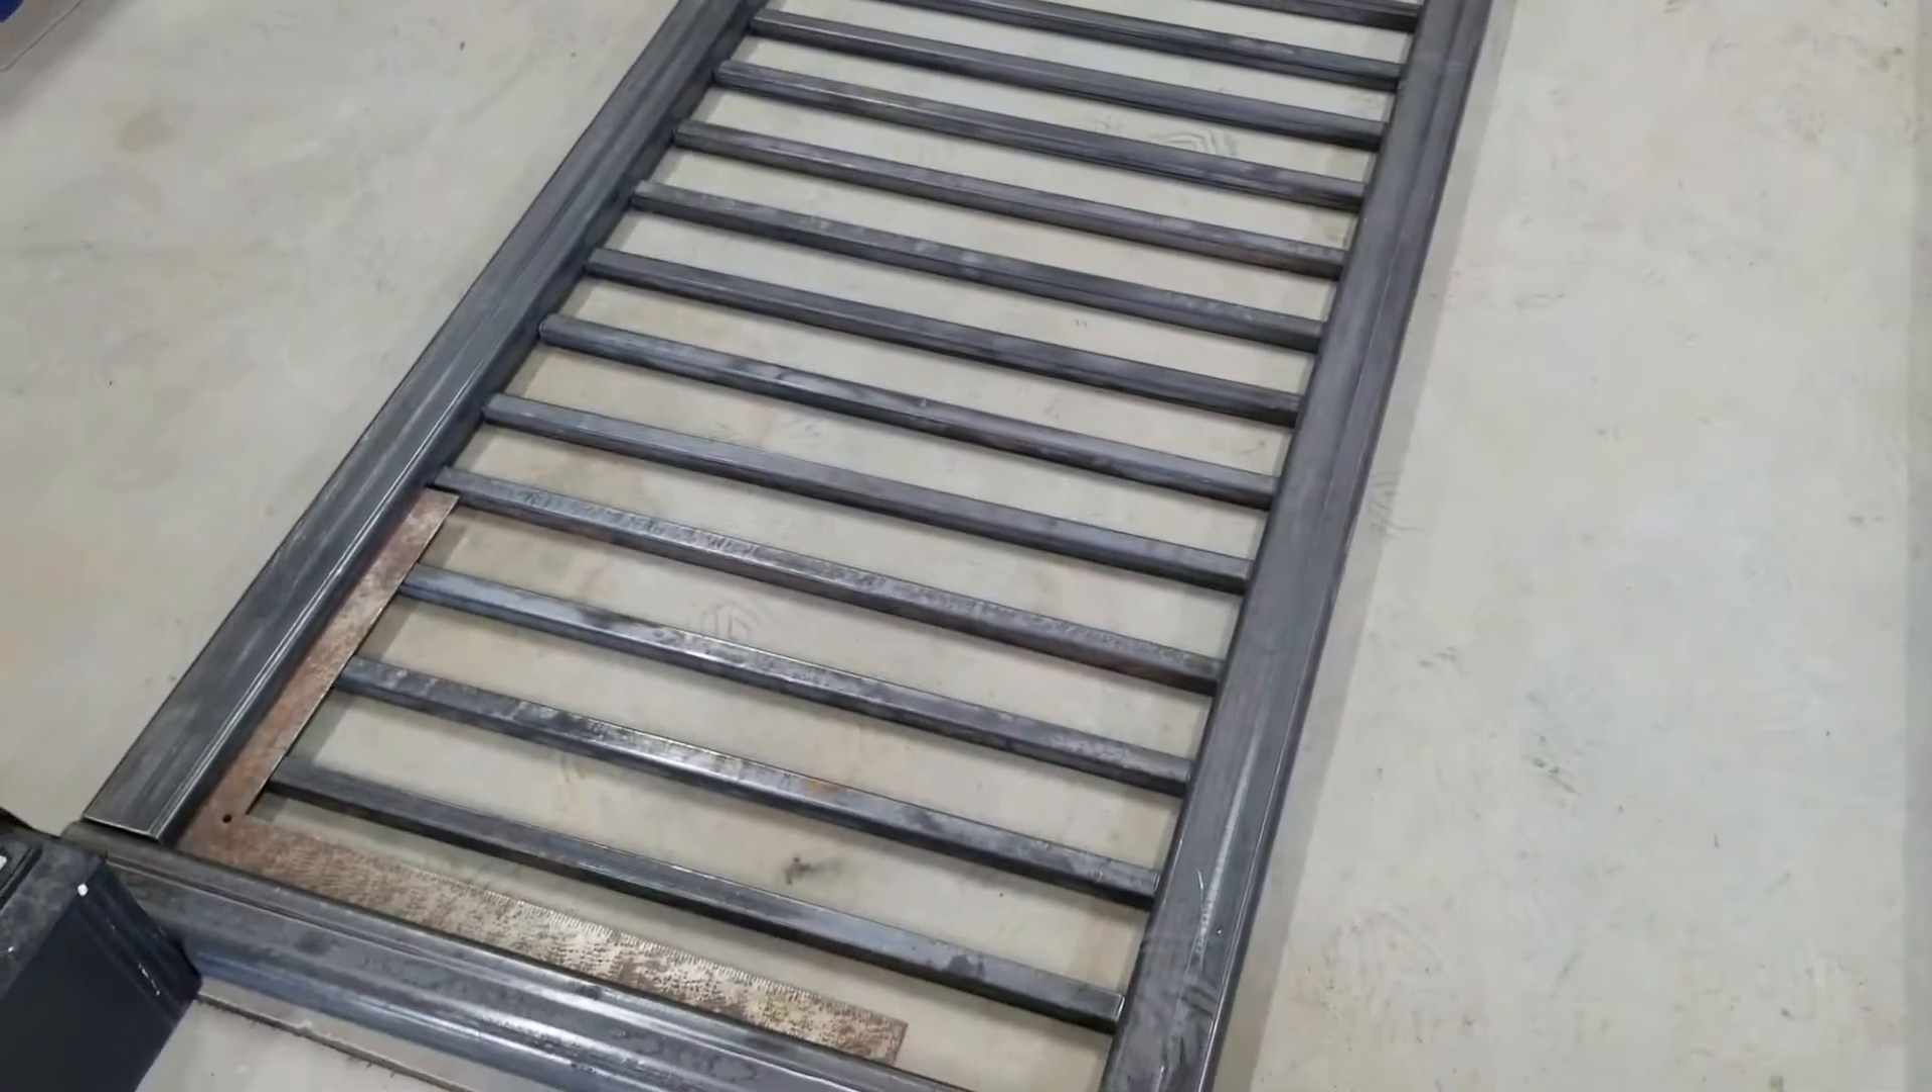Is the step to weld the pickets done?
No.